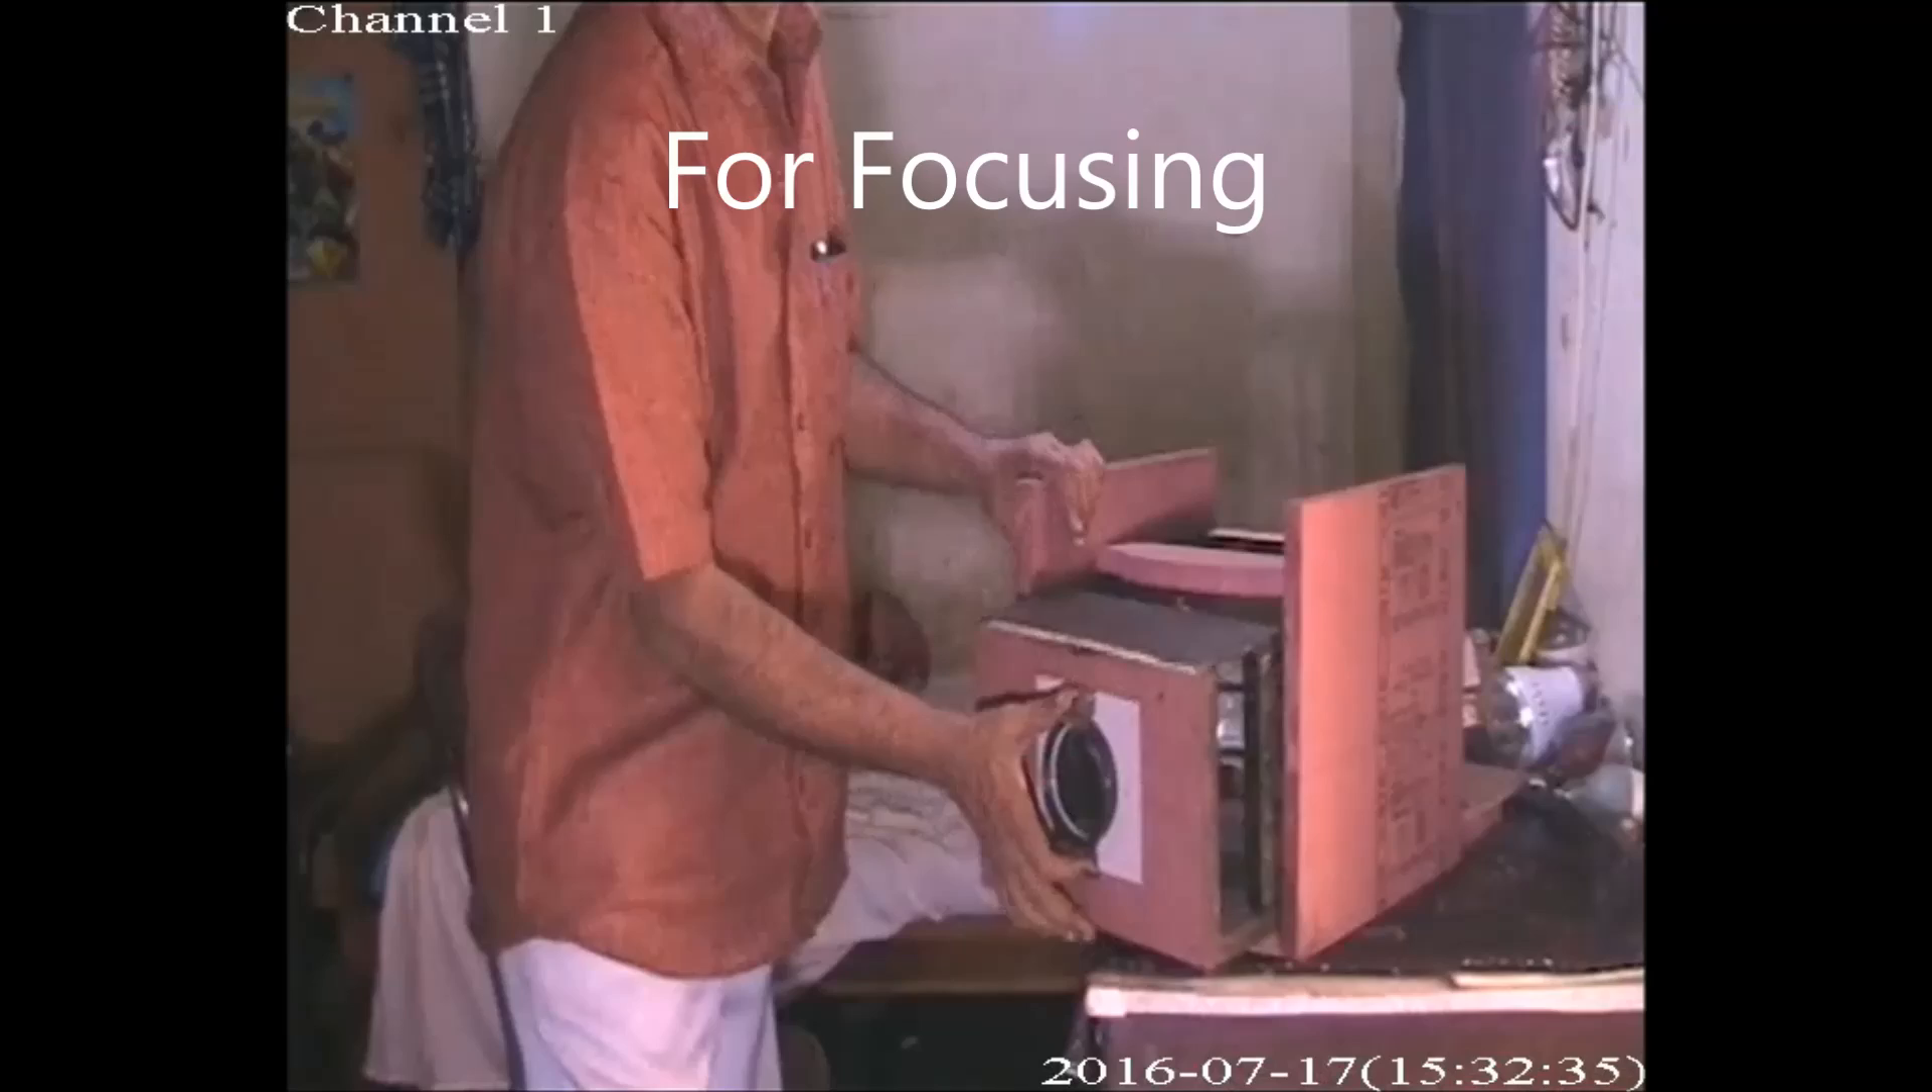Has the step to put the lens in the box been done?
Yes.